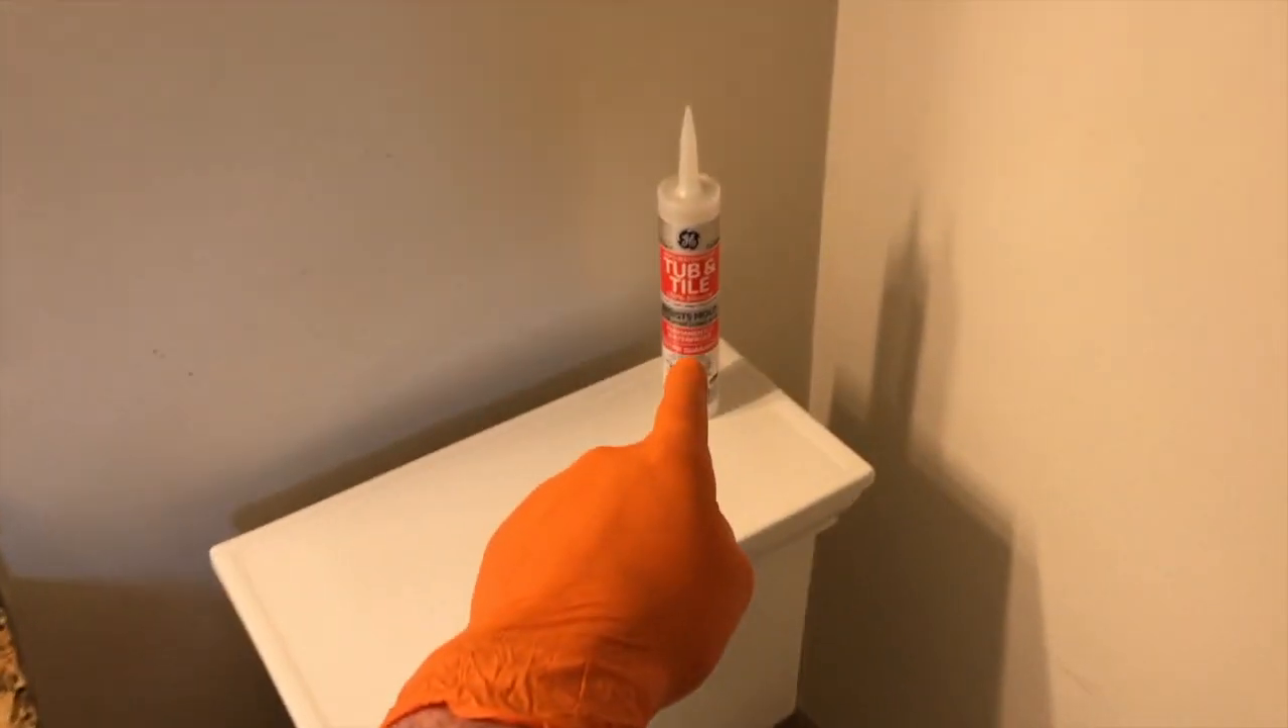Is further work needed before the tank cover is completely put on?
No.